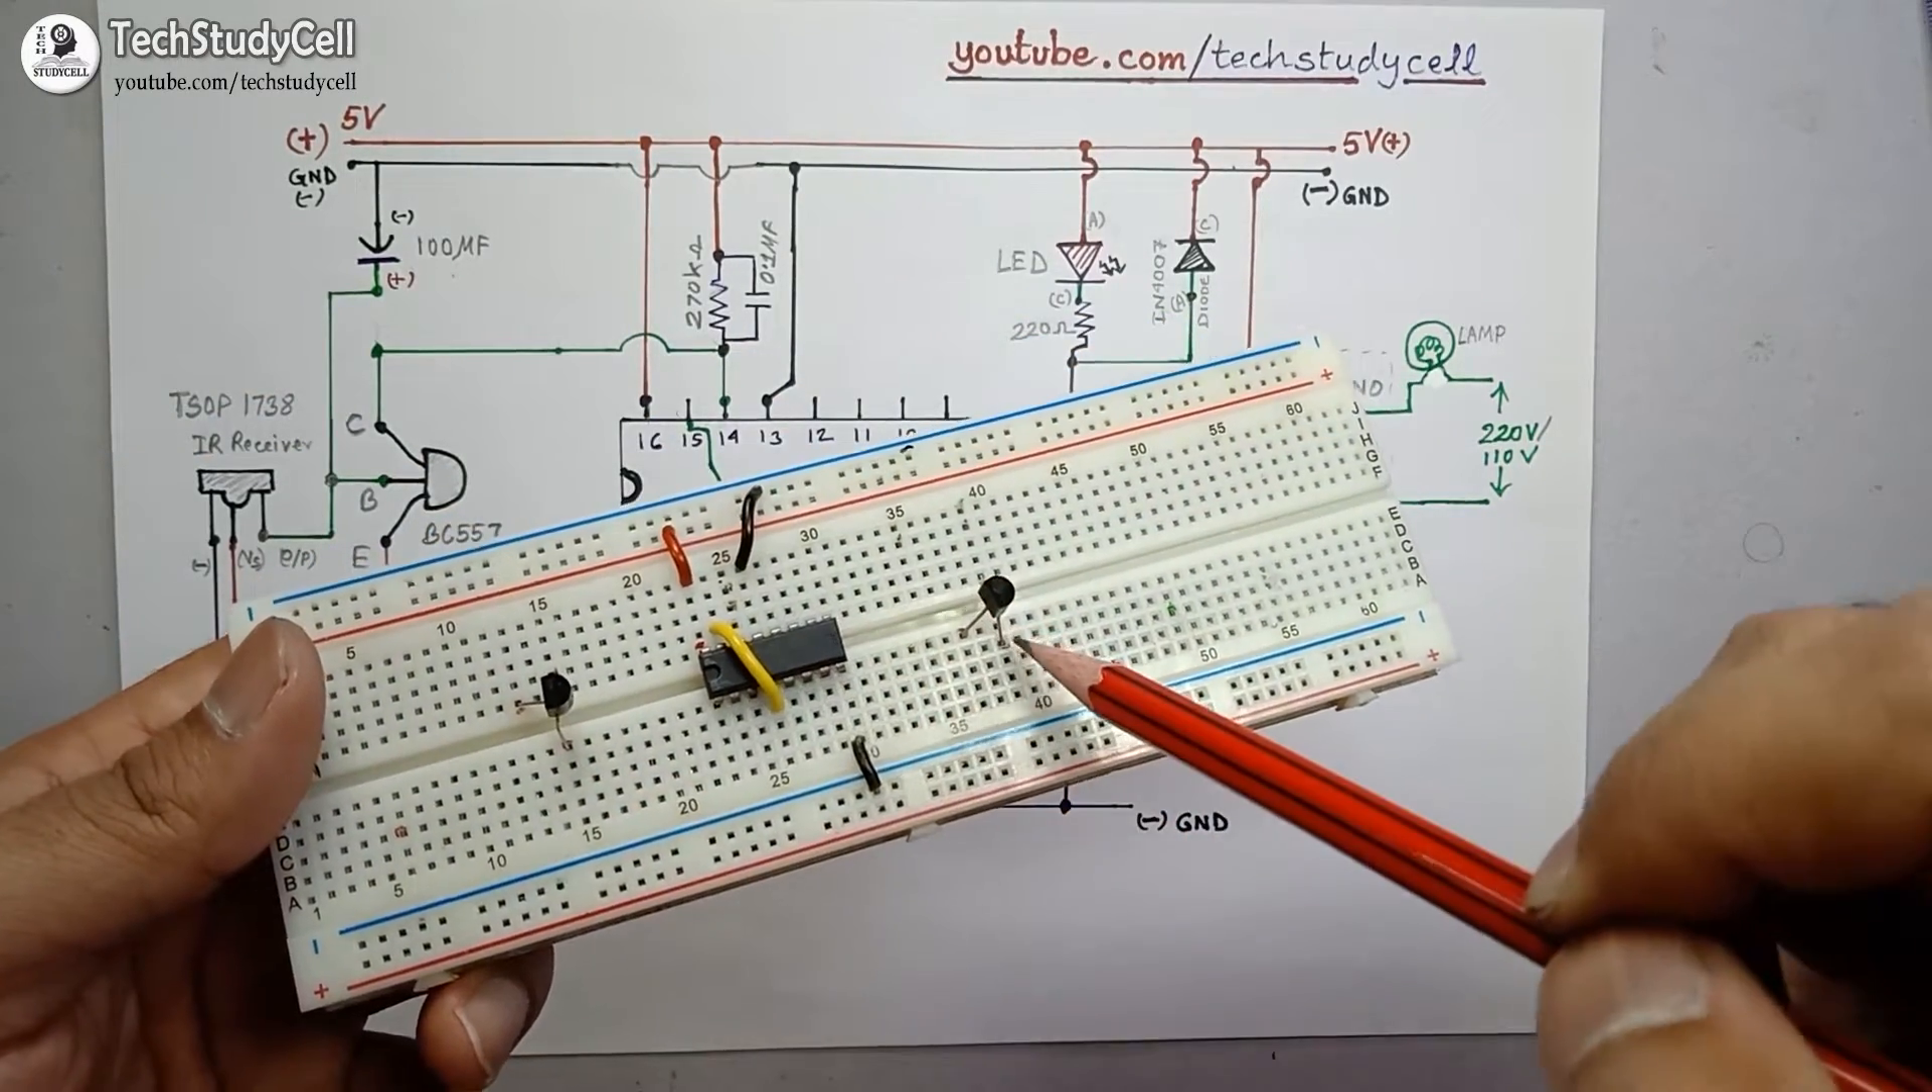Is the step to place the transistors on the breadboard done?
Yes.